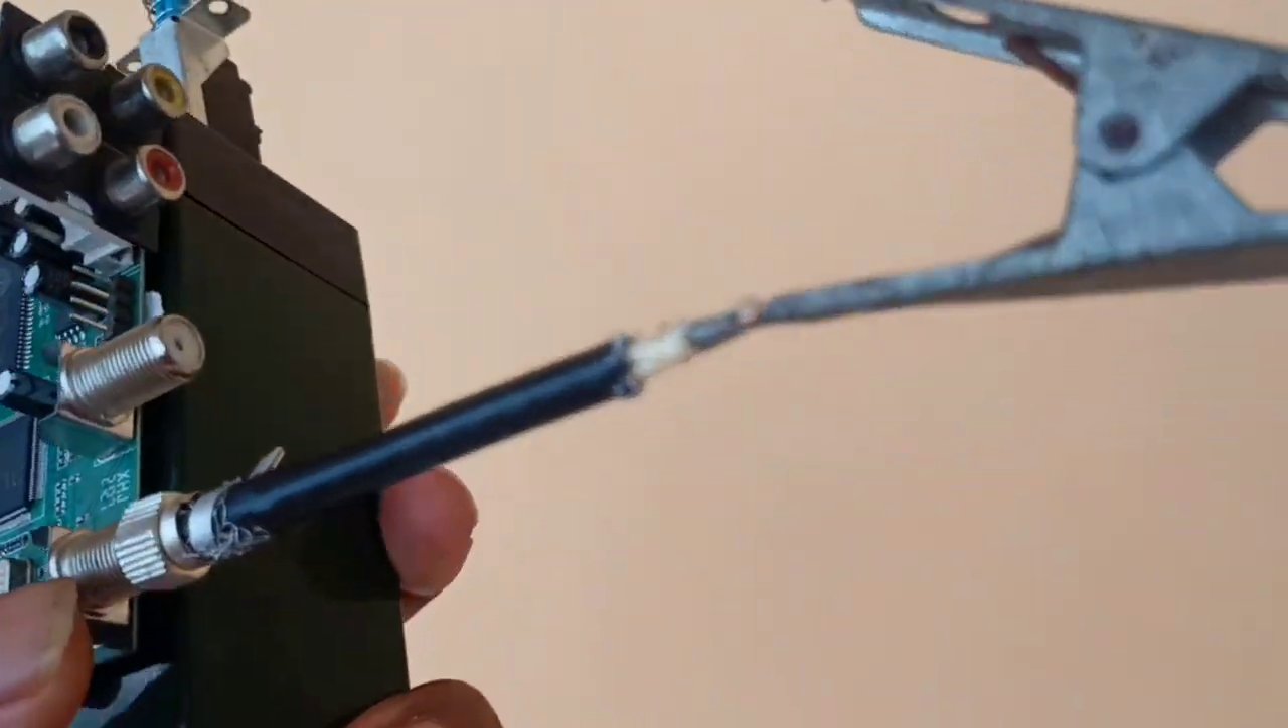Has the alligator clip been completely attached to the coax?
Yes.